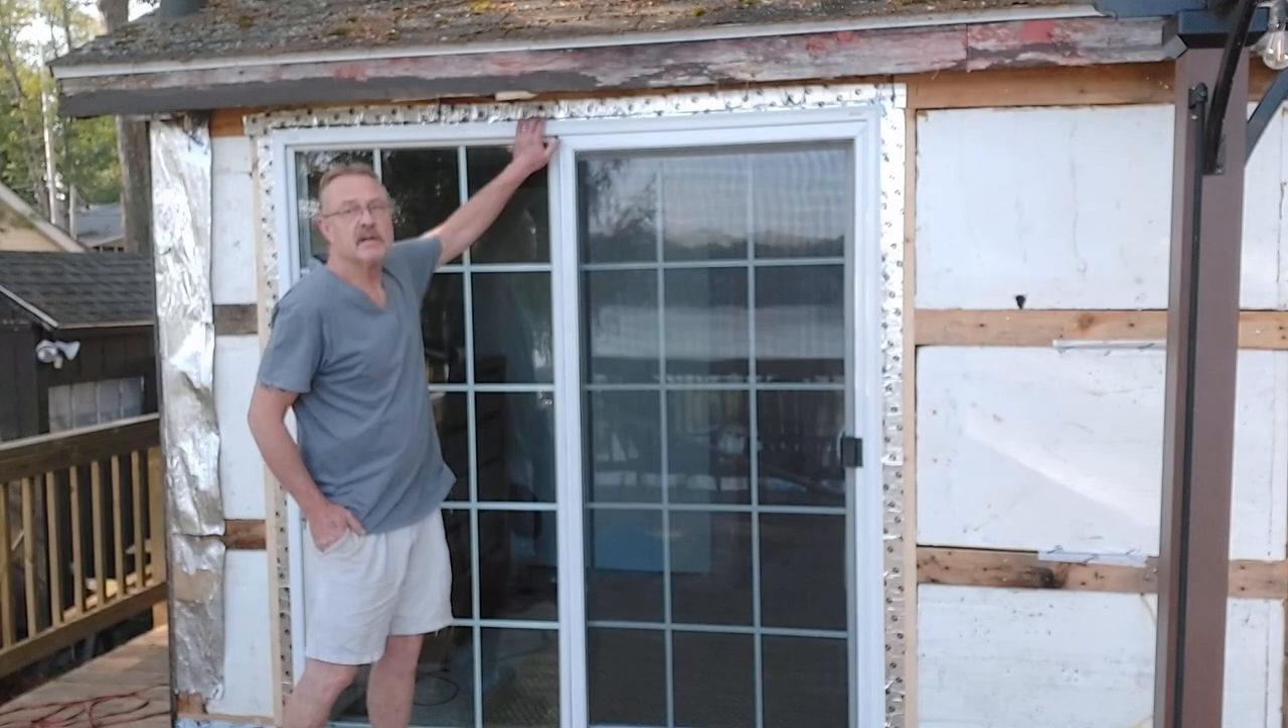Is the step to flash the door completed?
Yes.